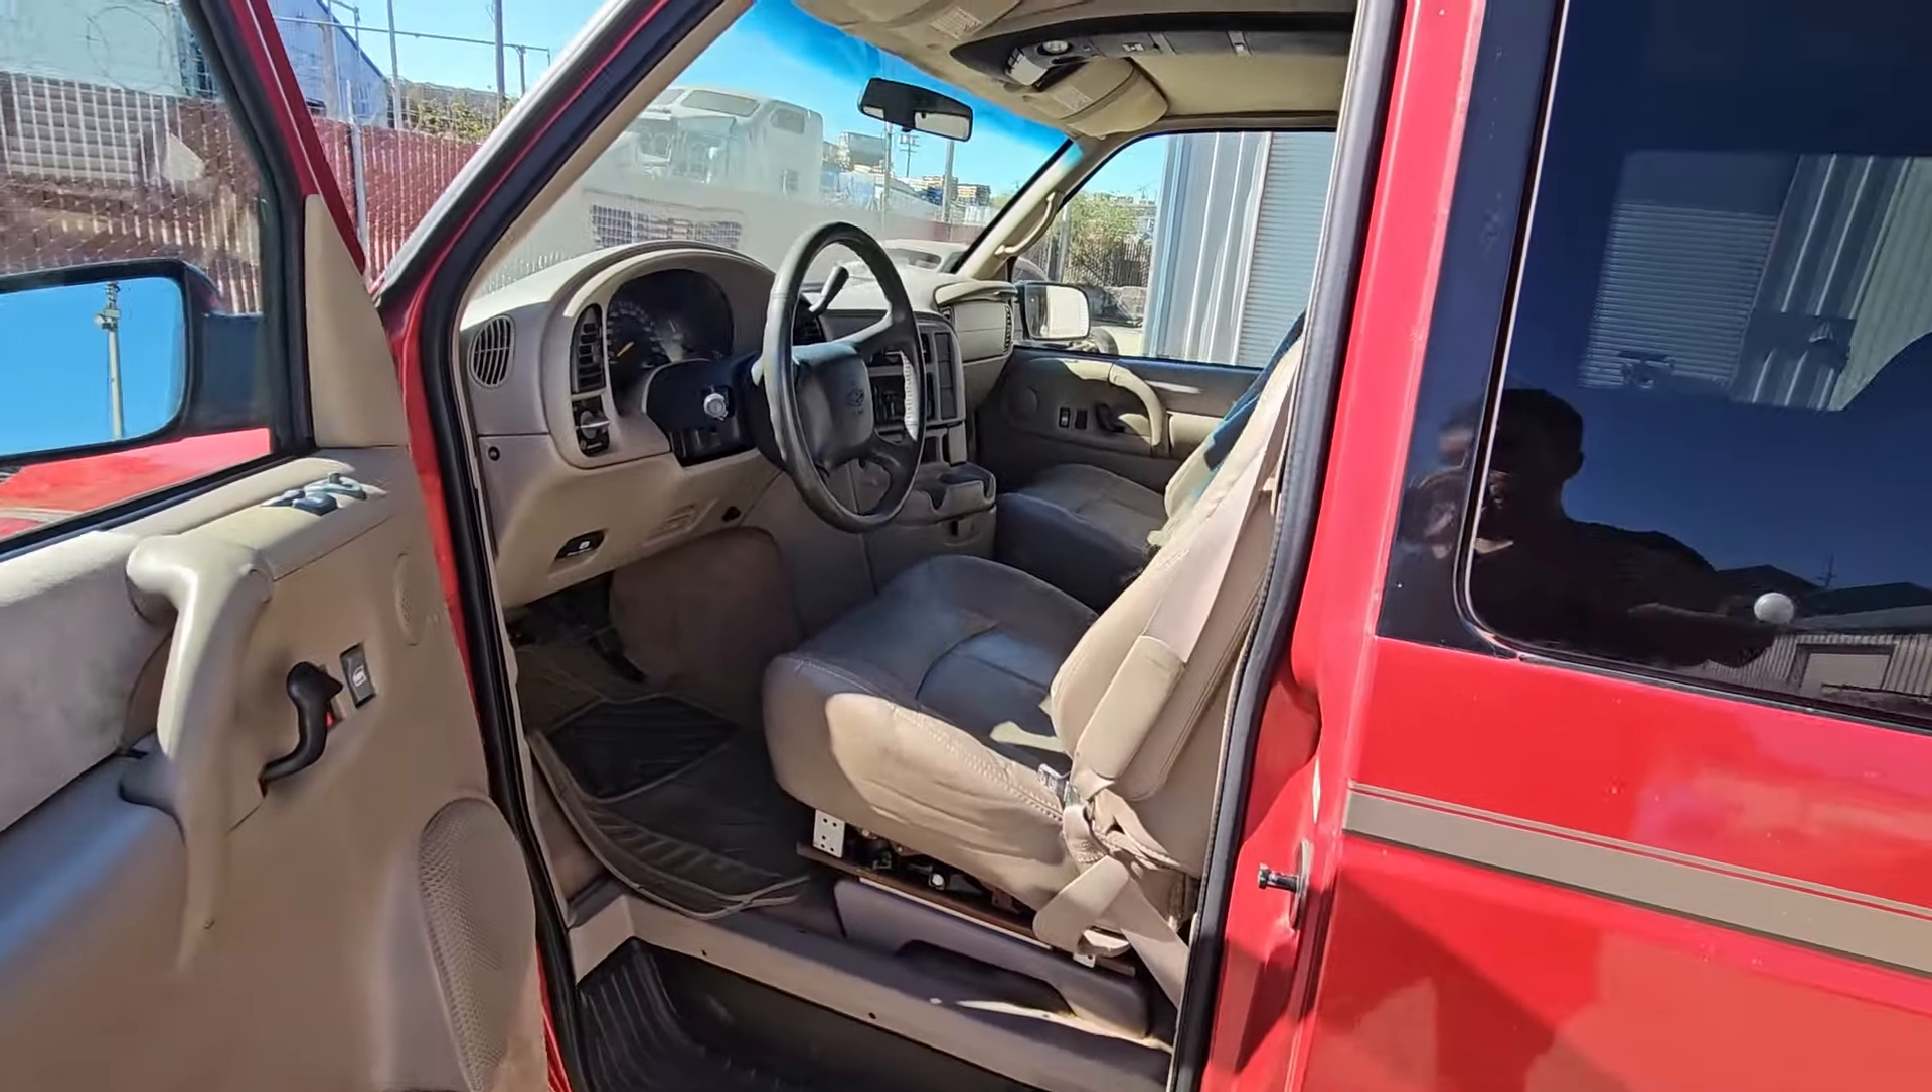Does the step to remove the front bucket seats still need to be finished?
Yes.